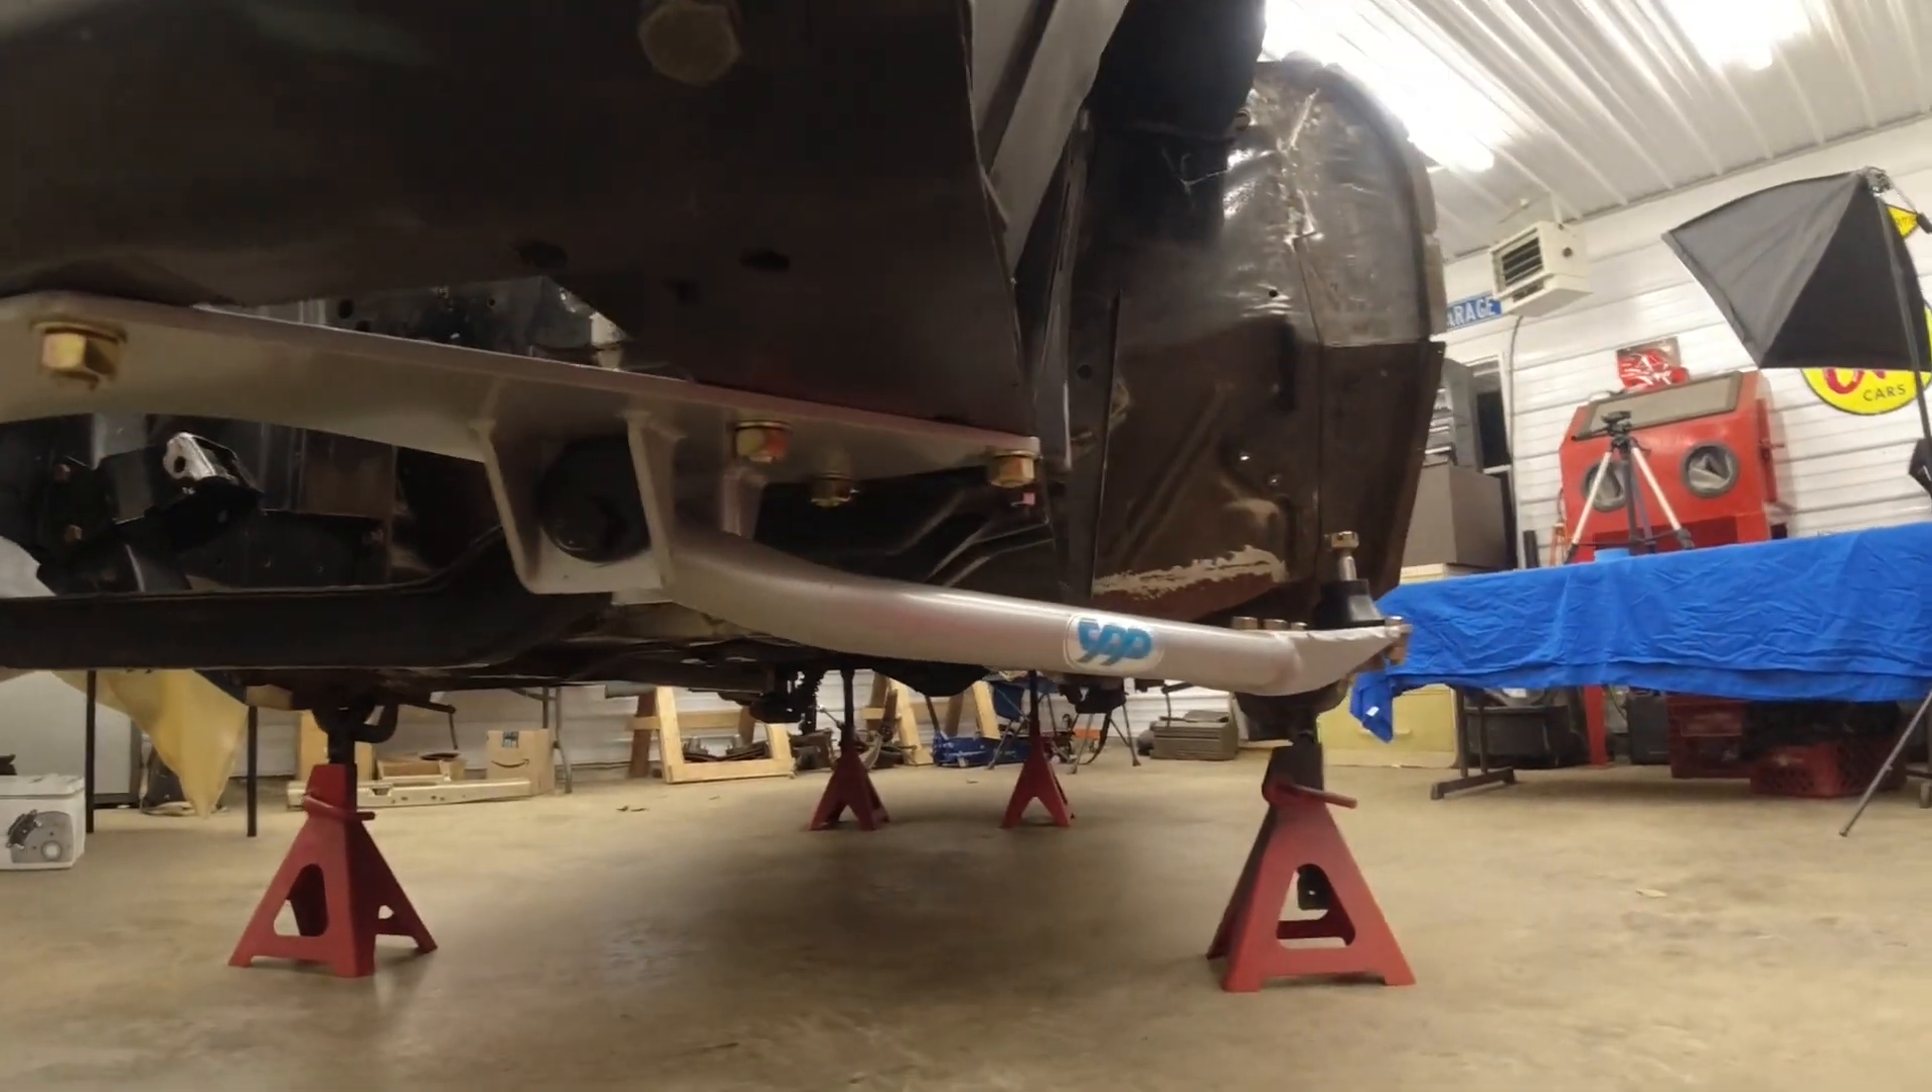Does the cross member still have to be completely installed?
No.